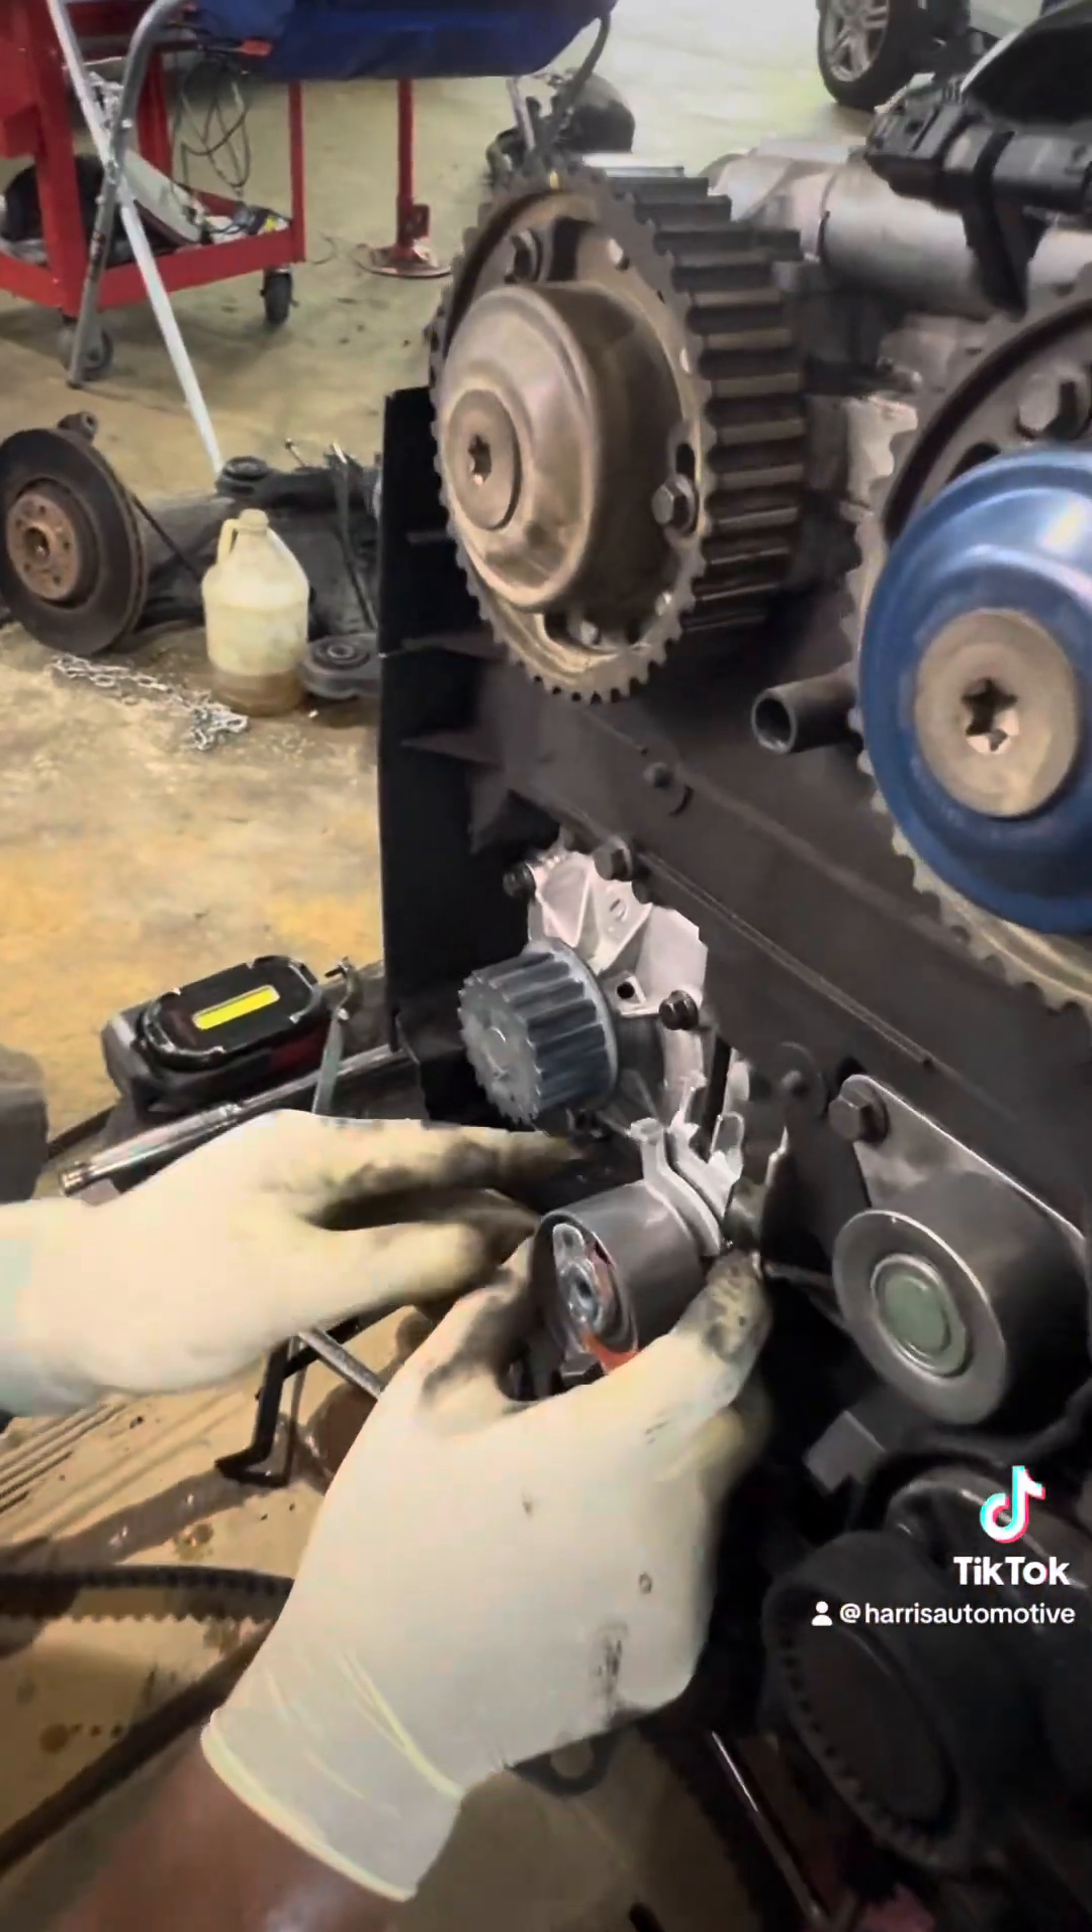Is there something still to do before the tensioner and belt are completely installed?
Yes.